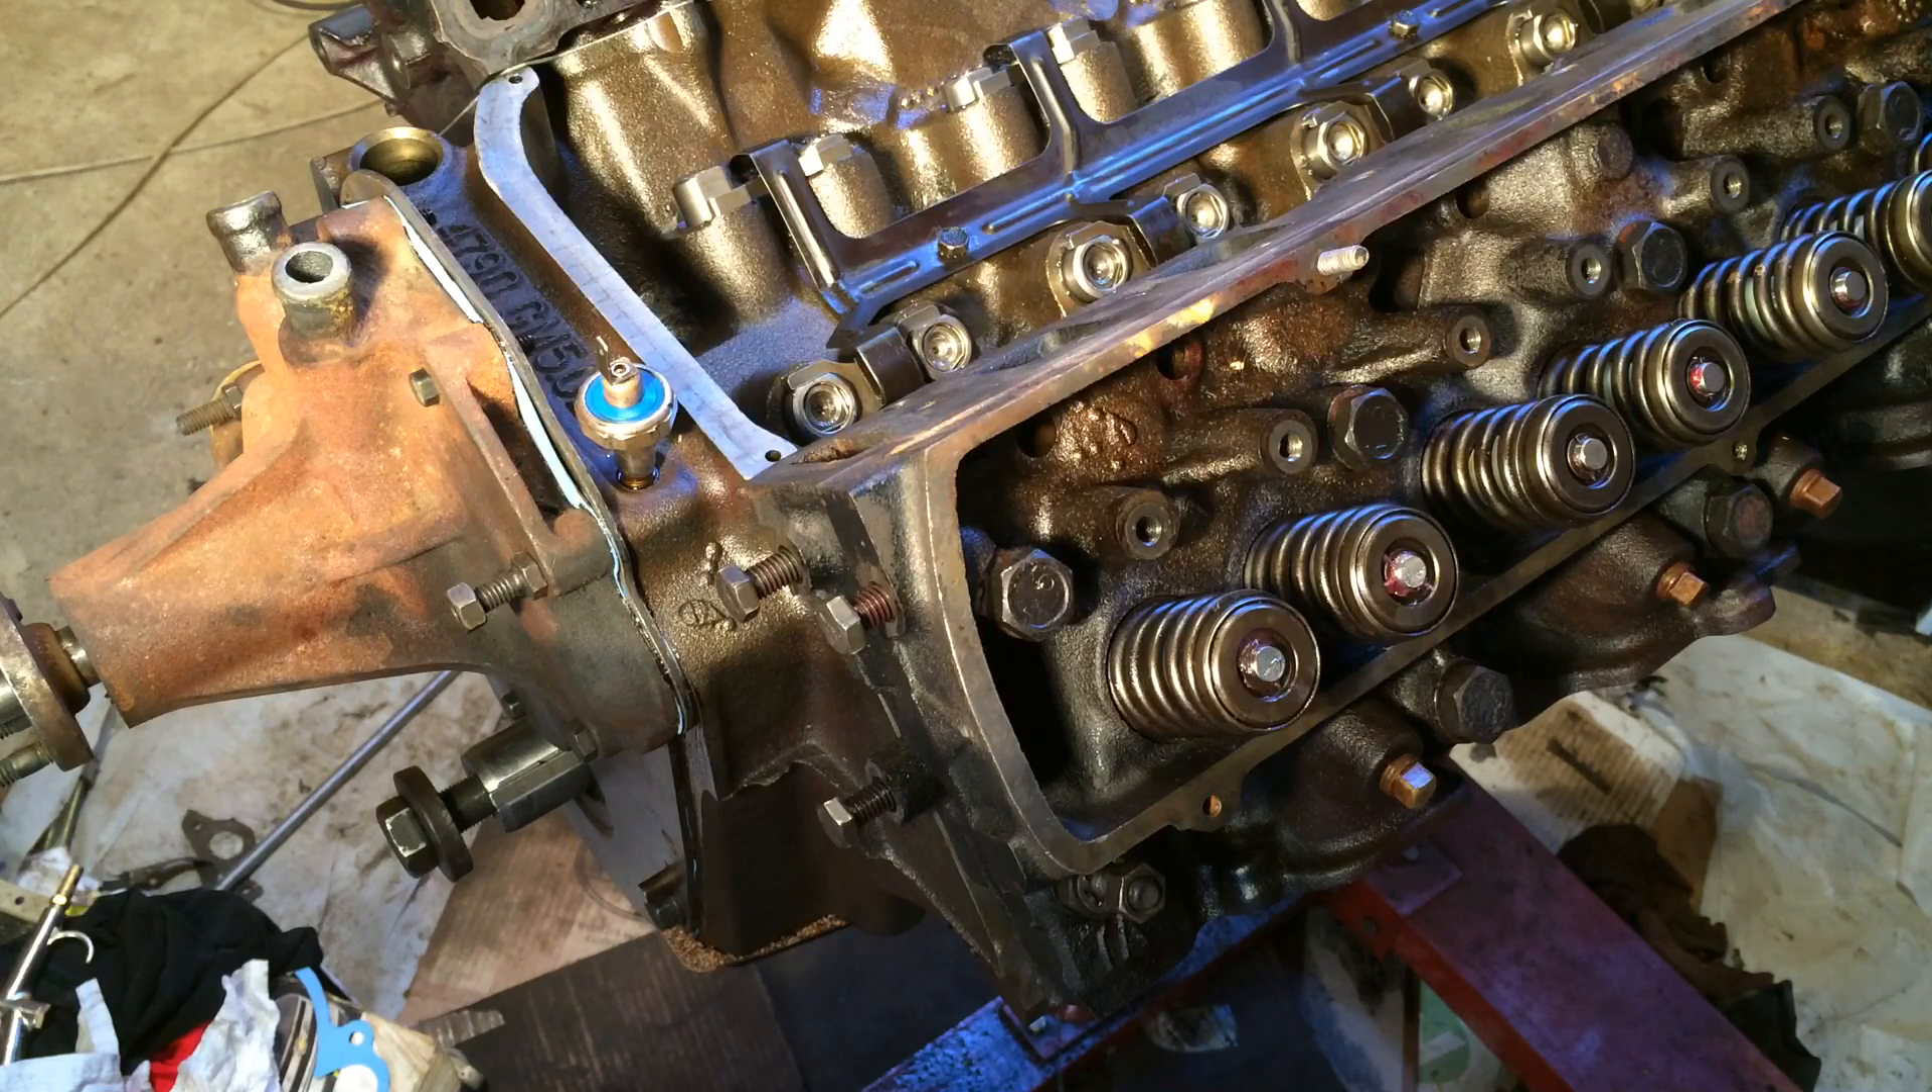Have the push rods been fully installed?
No.